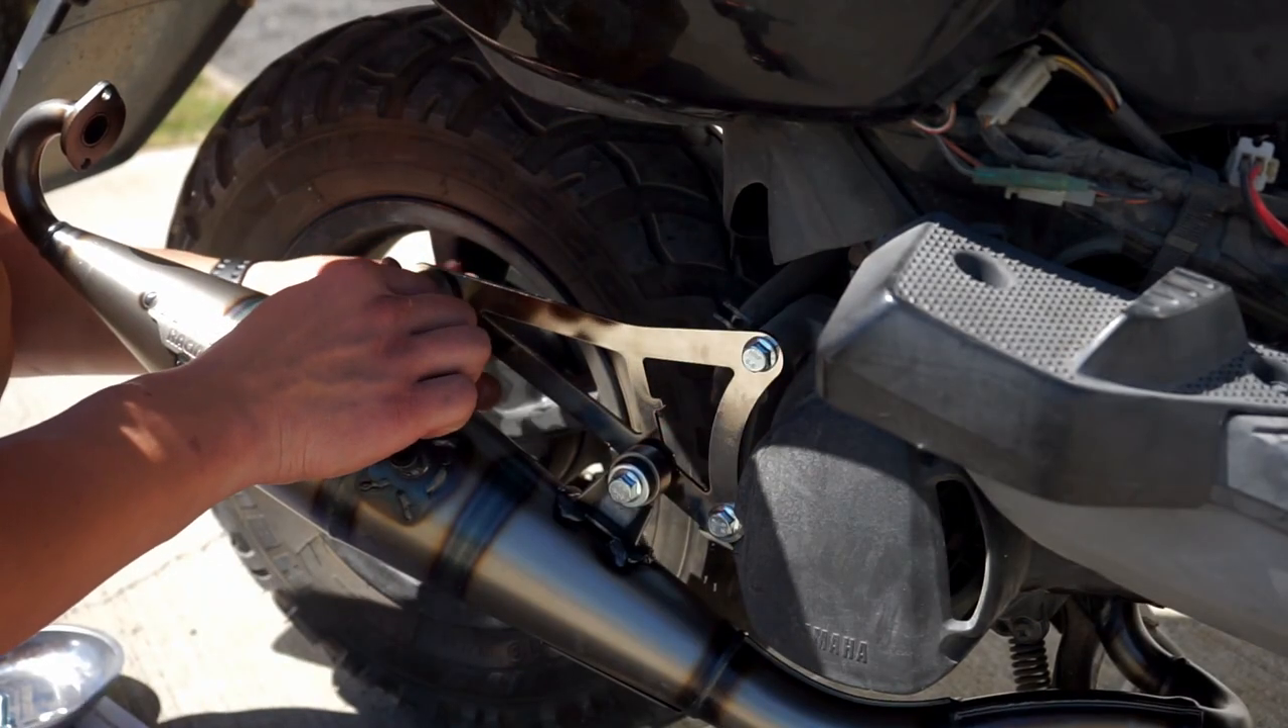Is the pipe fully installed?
No.